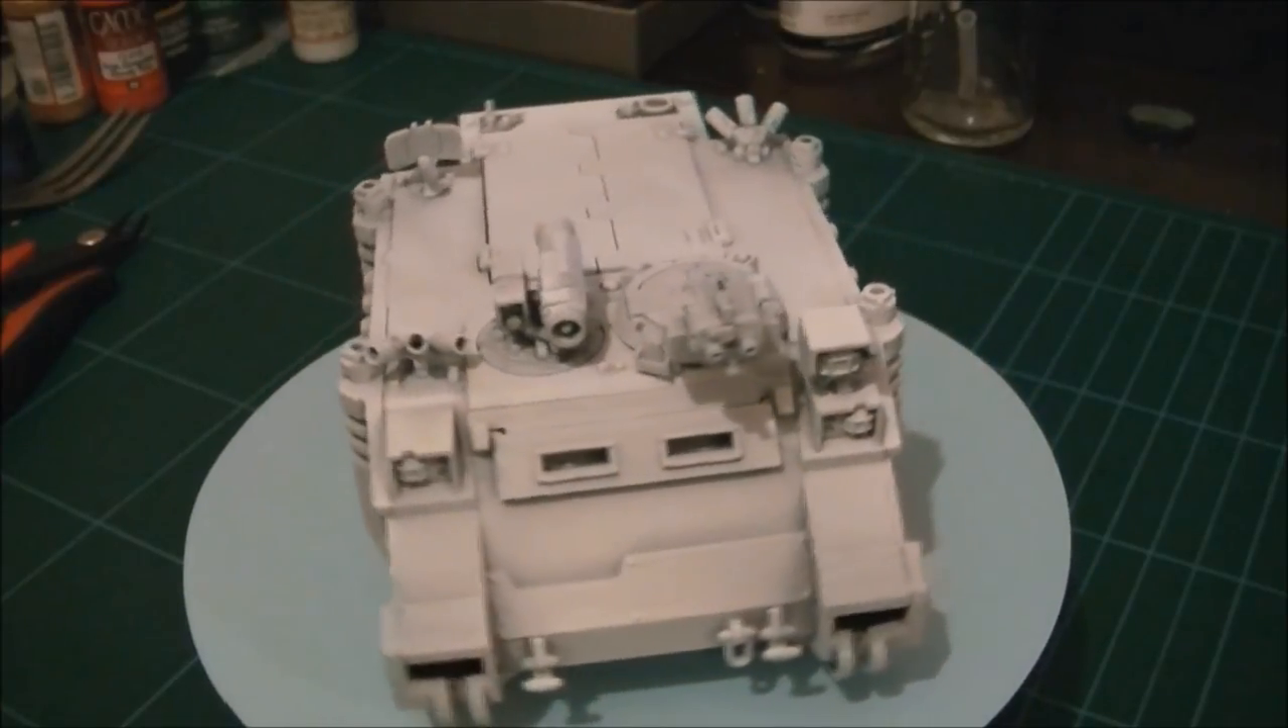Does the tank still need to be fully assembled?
No.